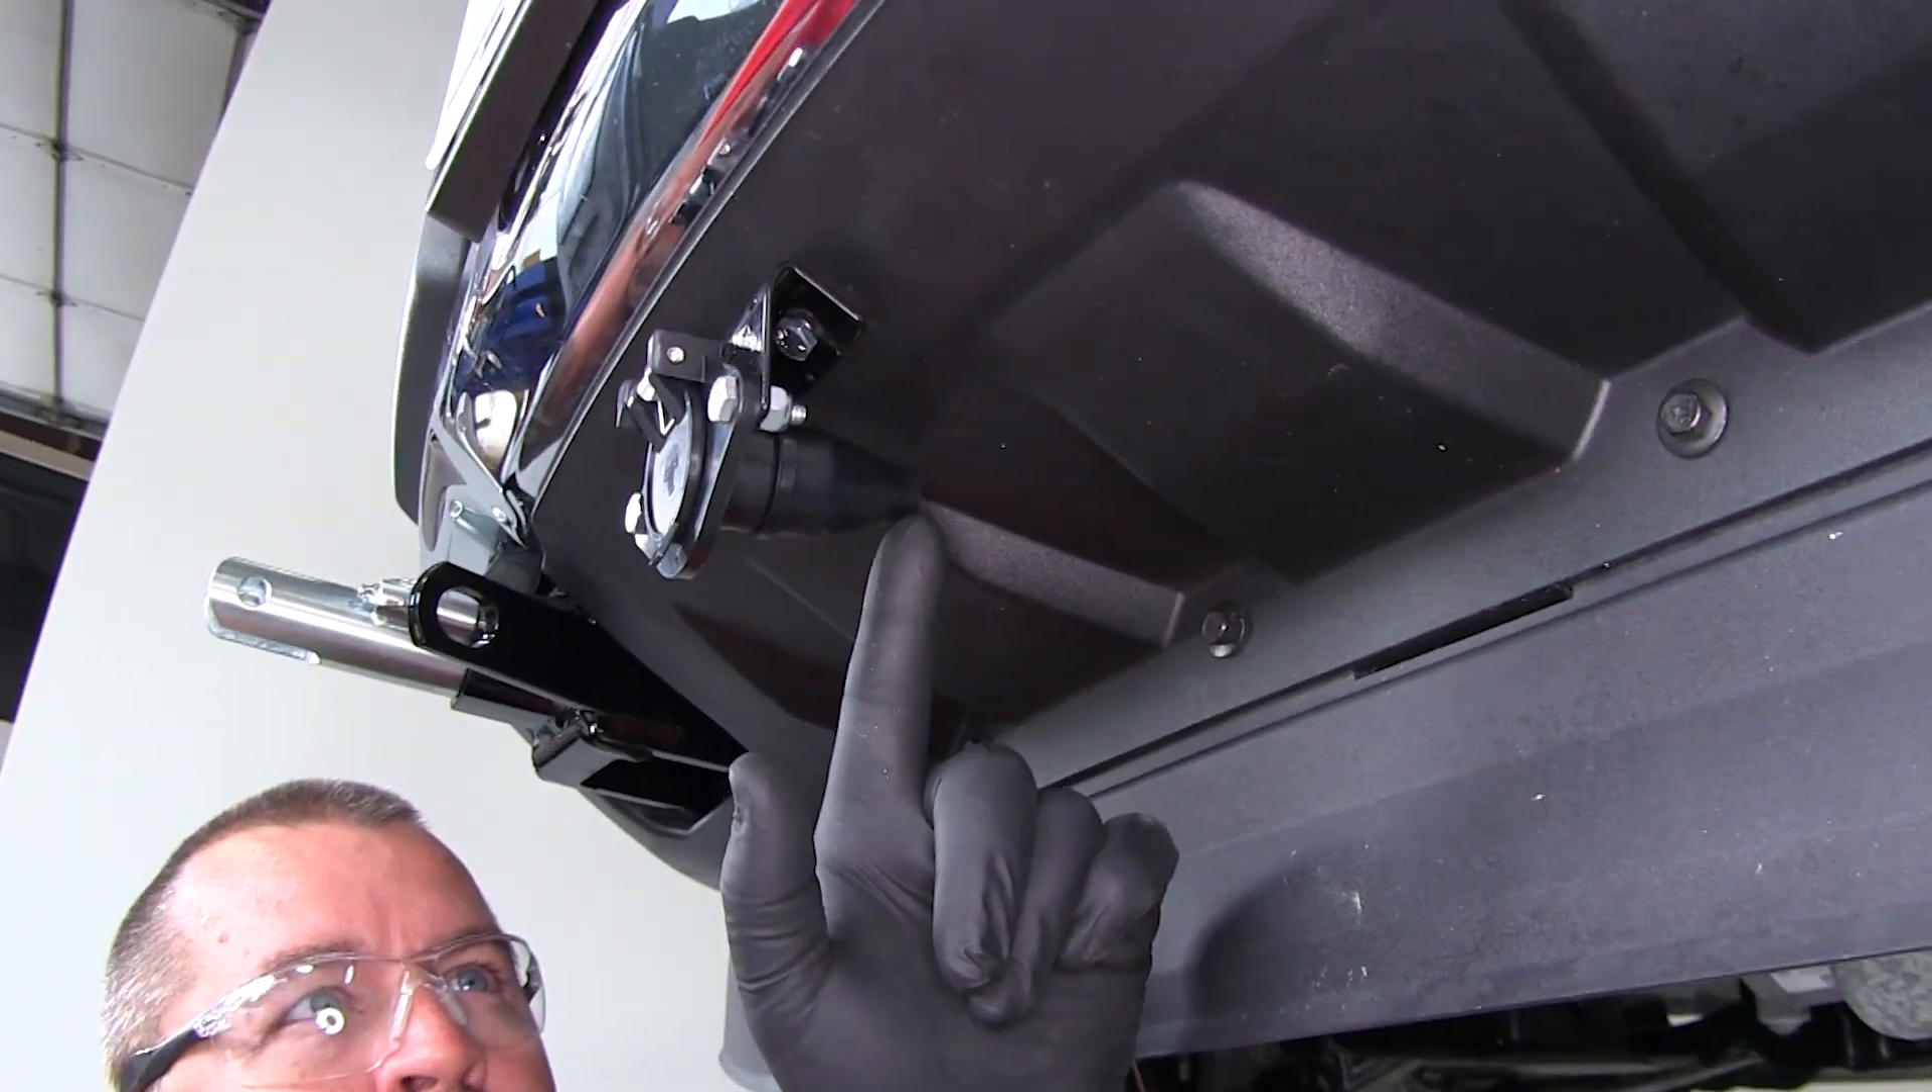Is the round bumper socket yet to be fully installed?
No.